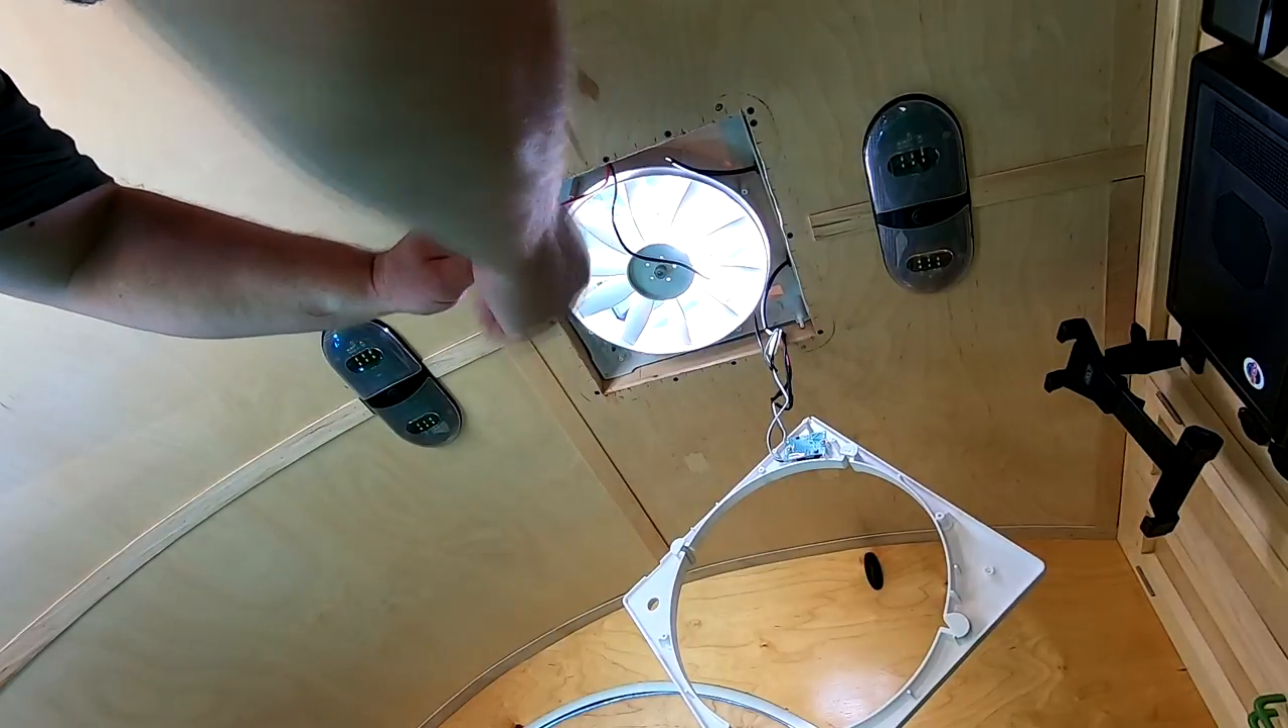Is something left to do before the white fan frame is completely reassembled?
Yes.